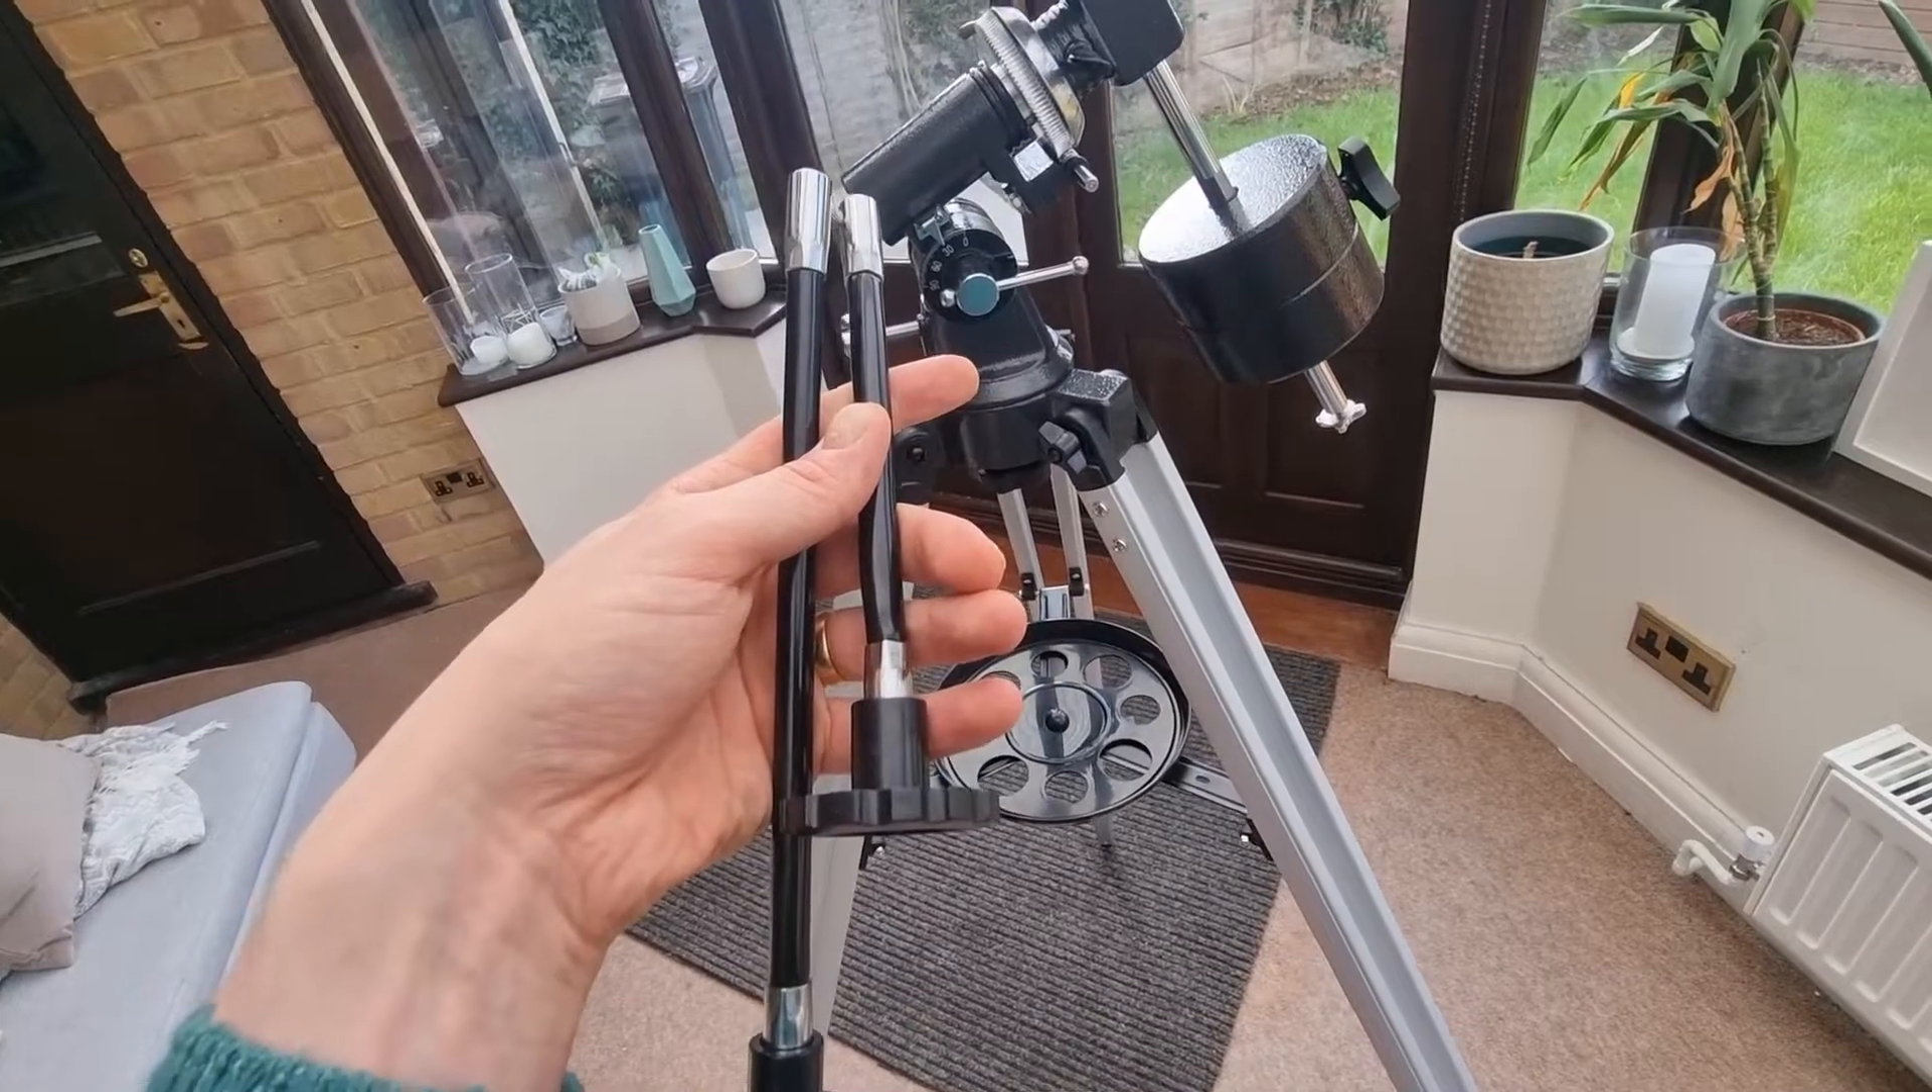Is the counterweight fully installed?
Yes.